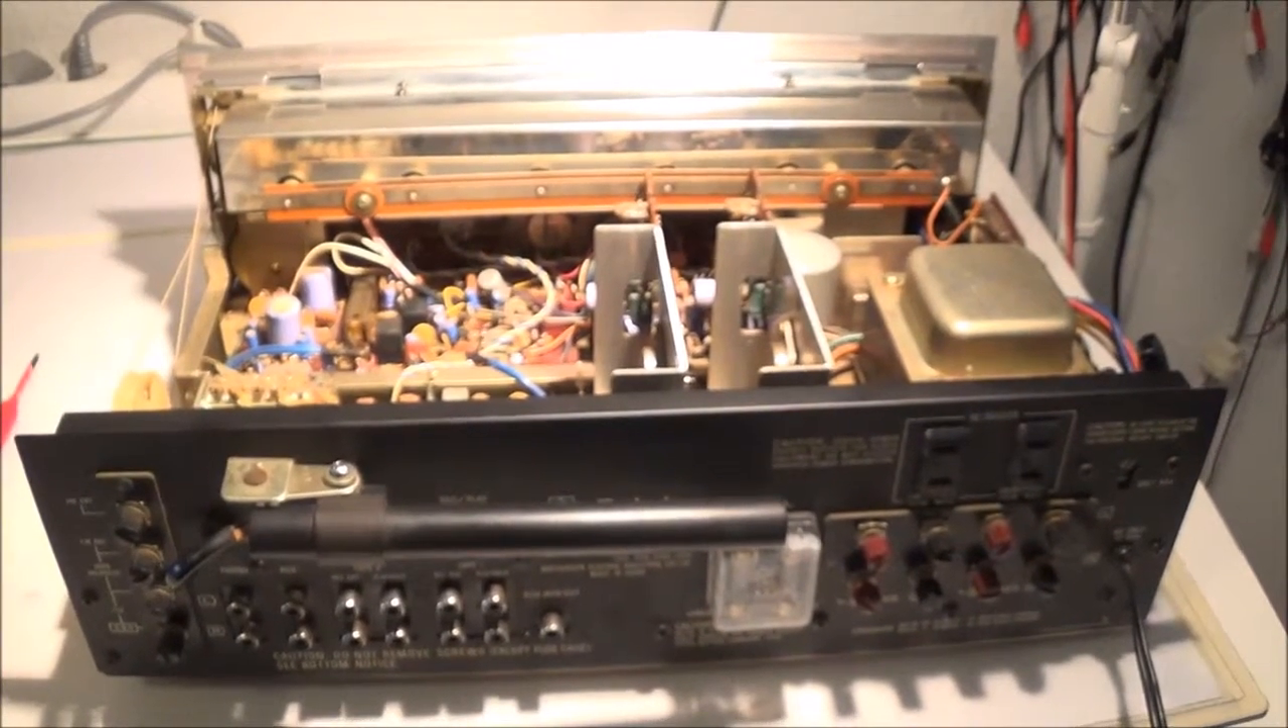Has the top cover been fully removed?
Yes.